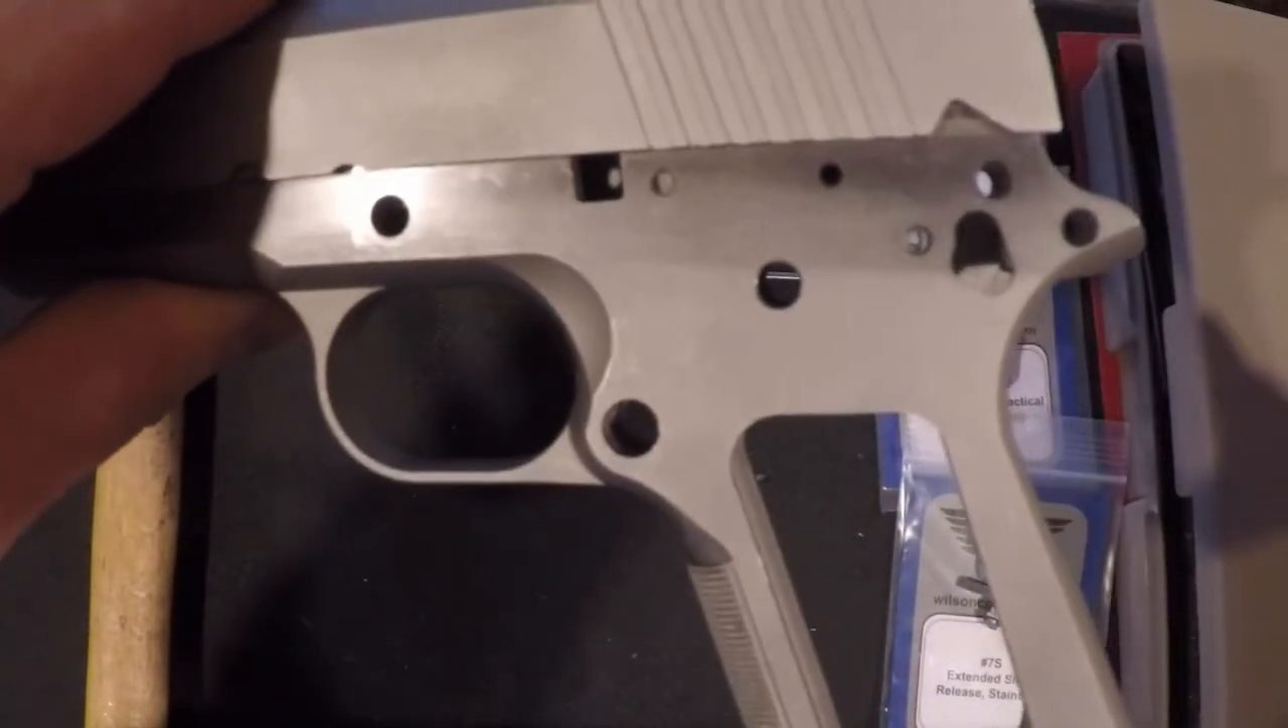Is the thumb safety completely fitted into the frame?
No.